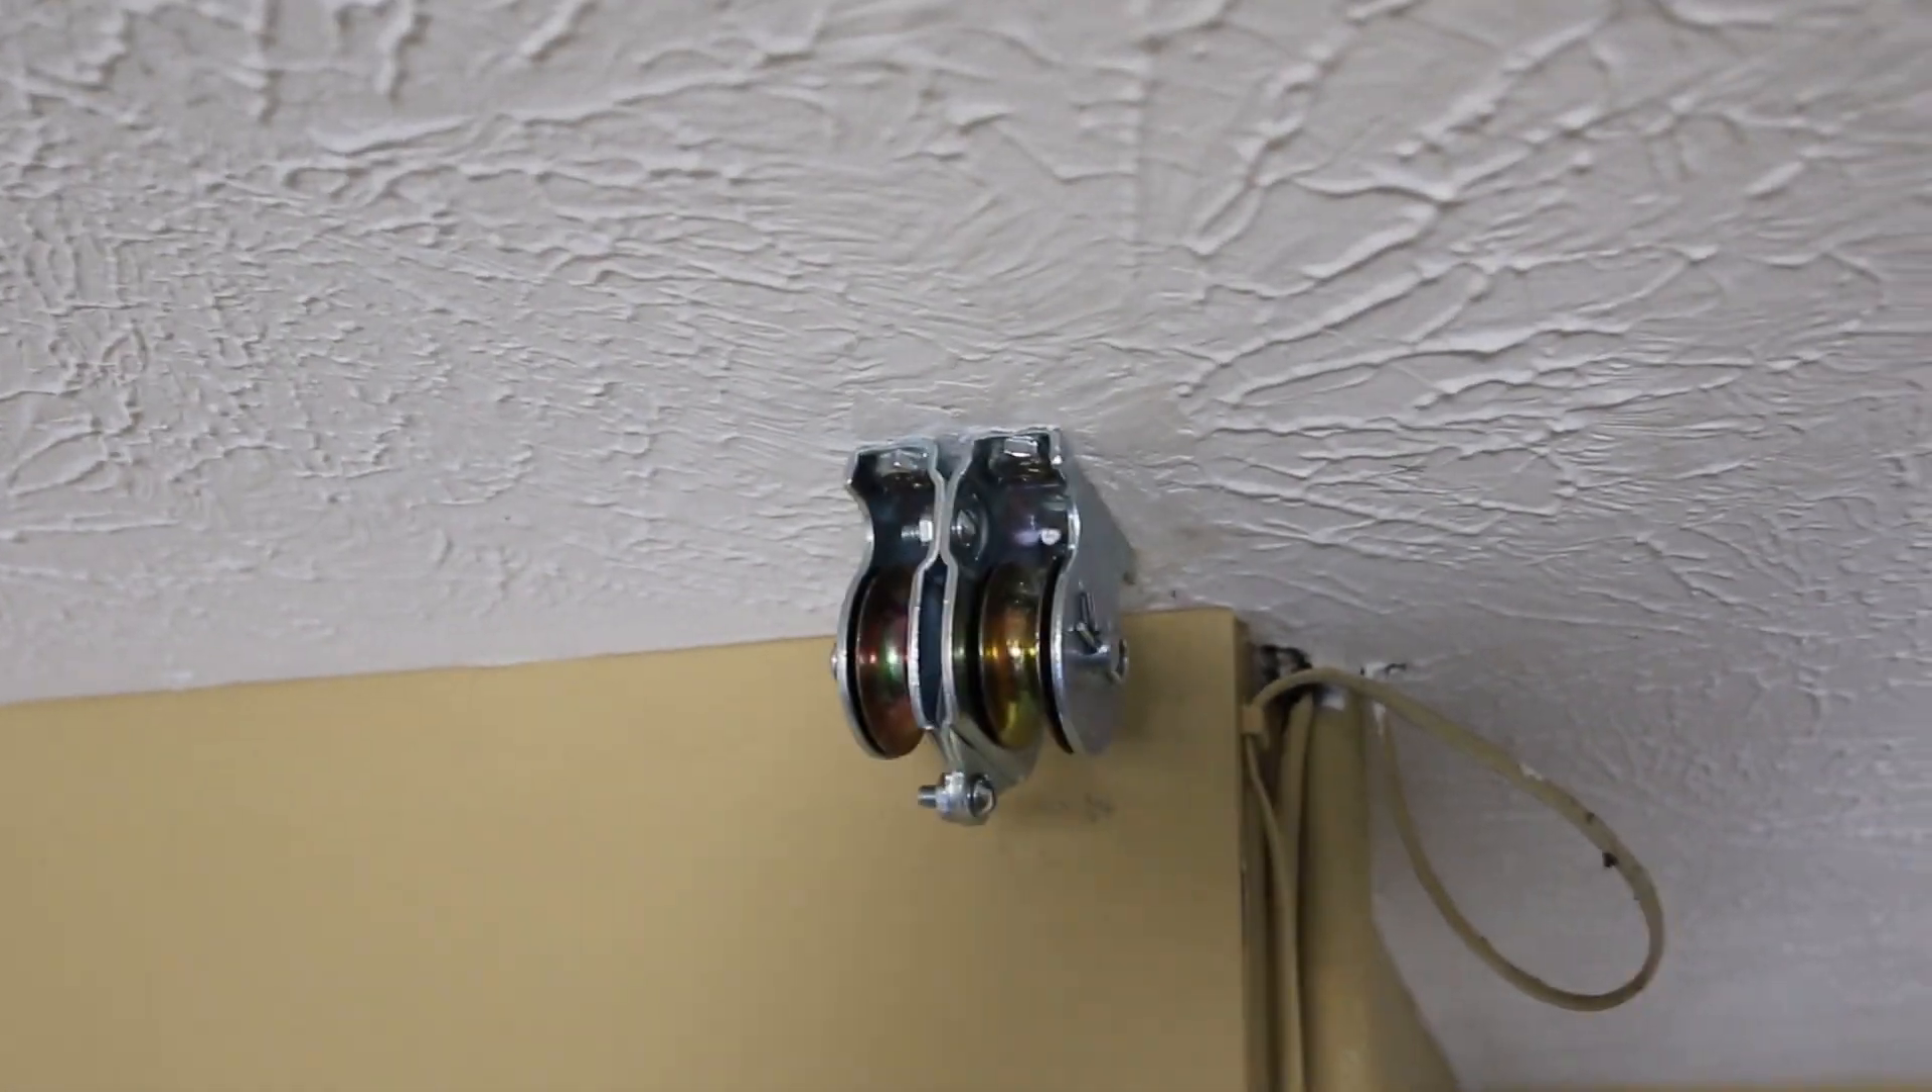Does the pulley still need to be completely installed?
No.